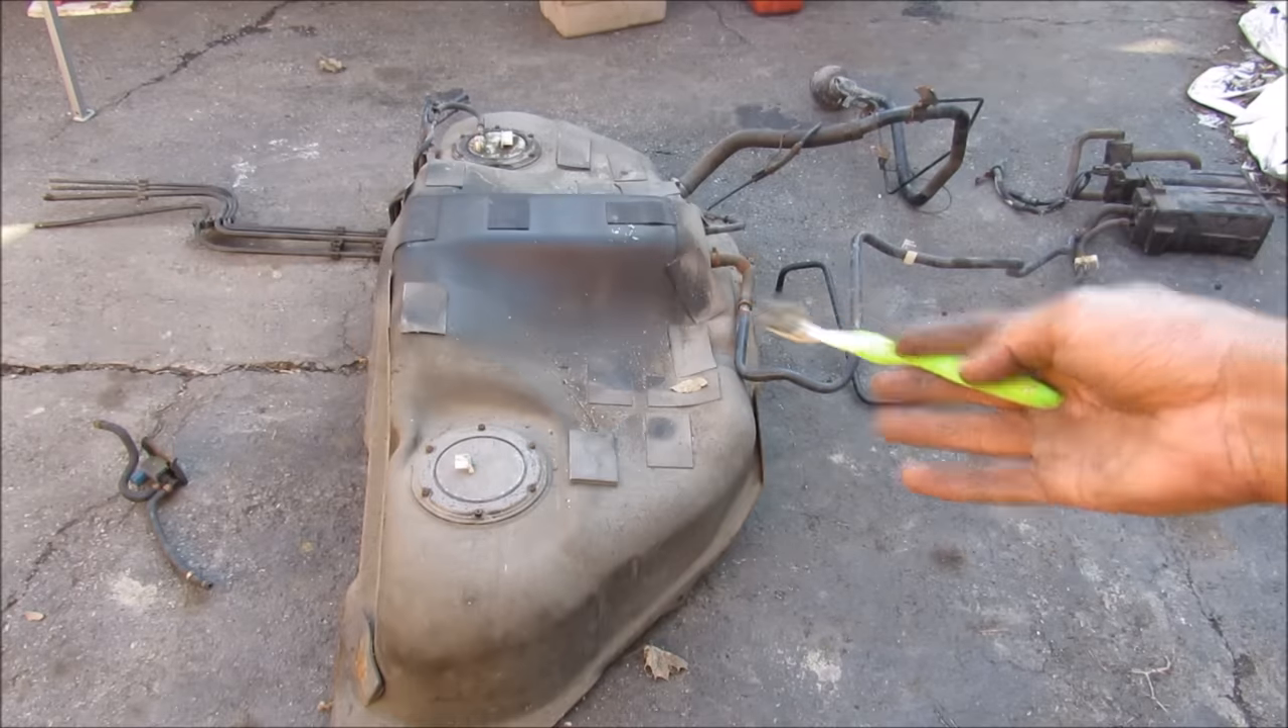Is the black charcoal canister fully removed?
Yes.